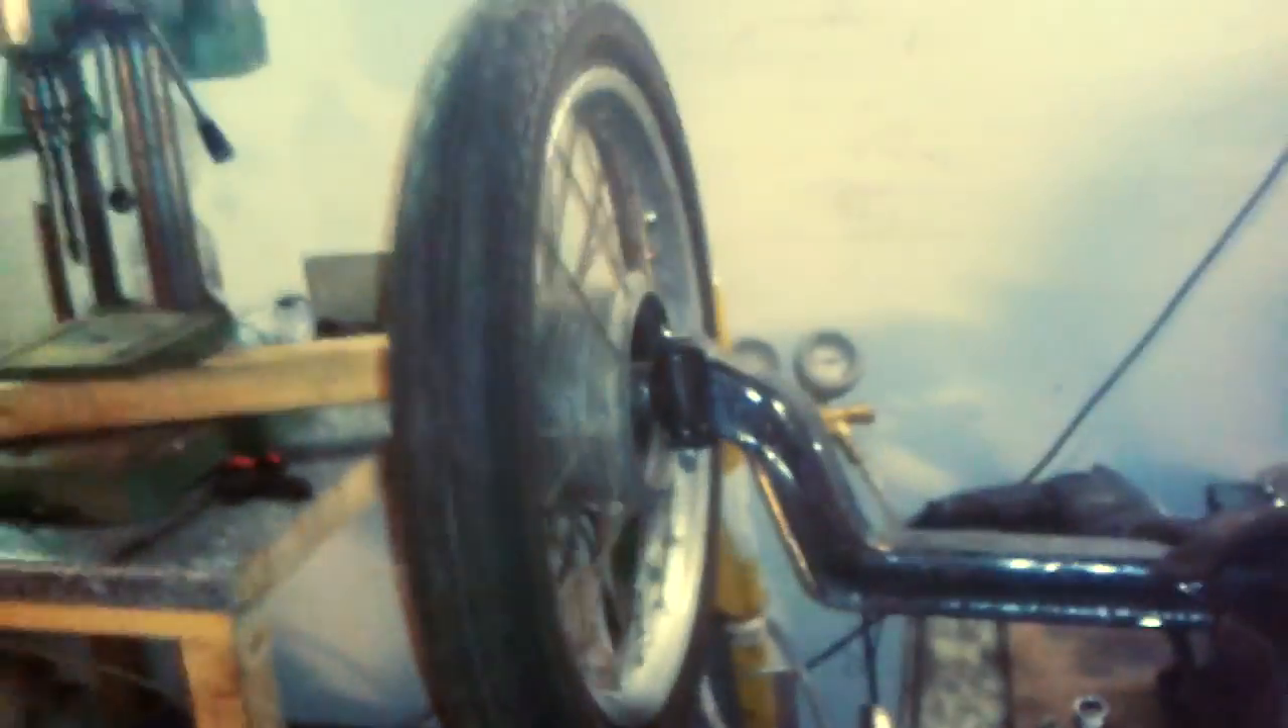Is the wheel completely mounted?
Yes.